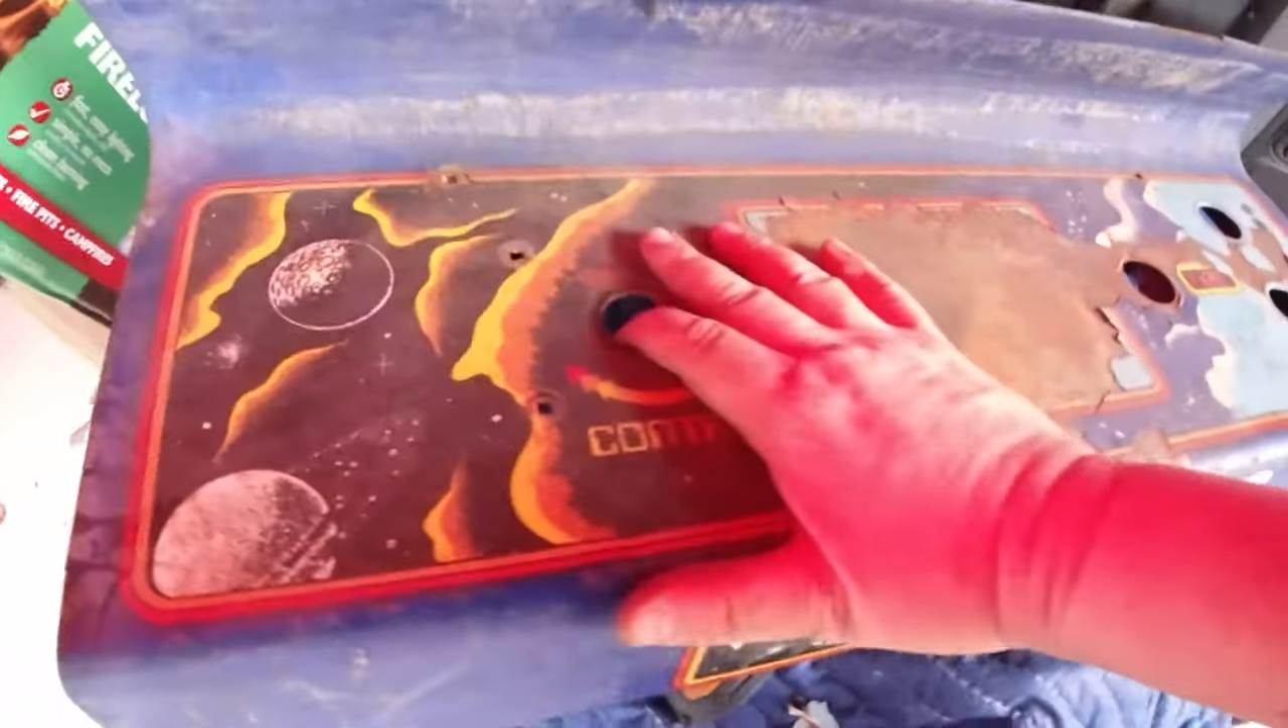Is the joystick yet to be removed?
No.